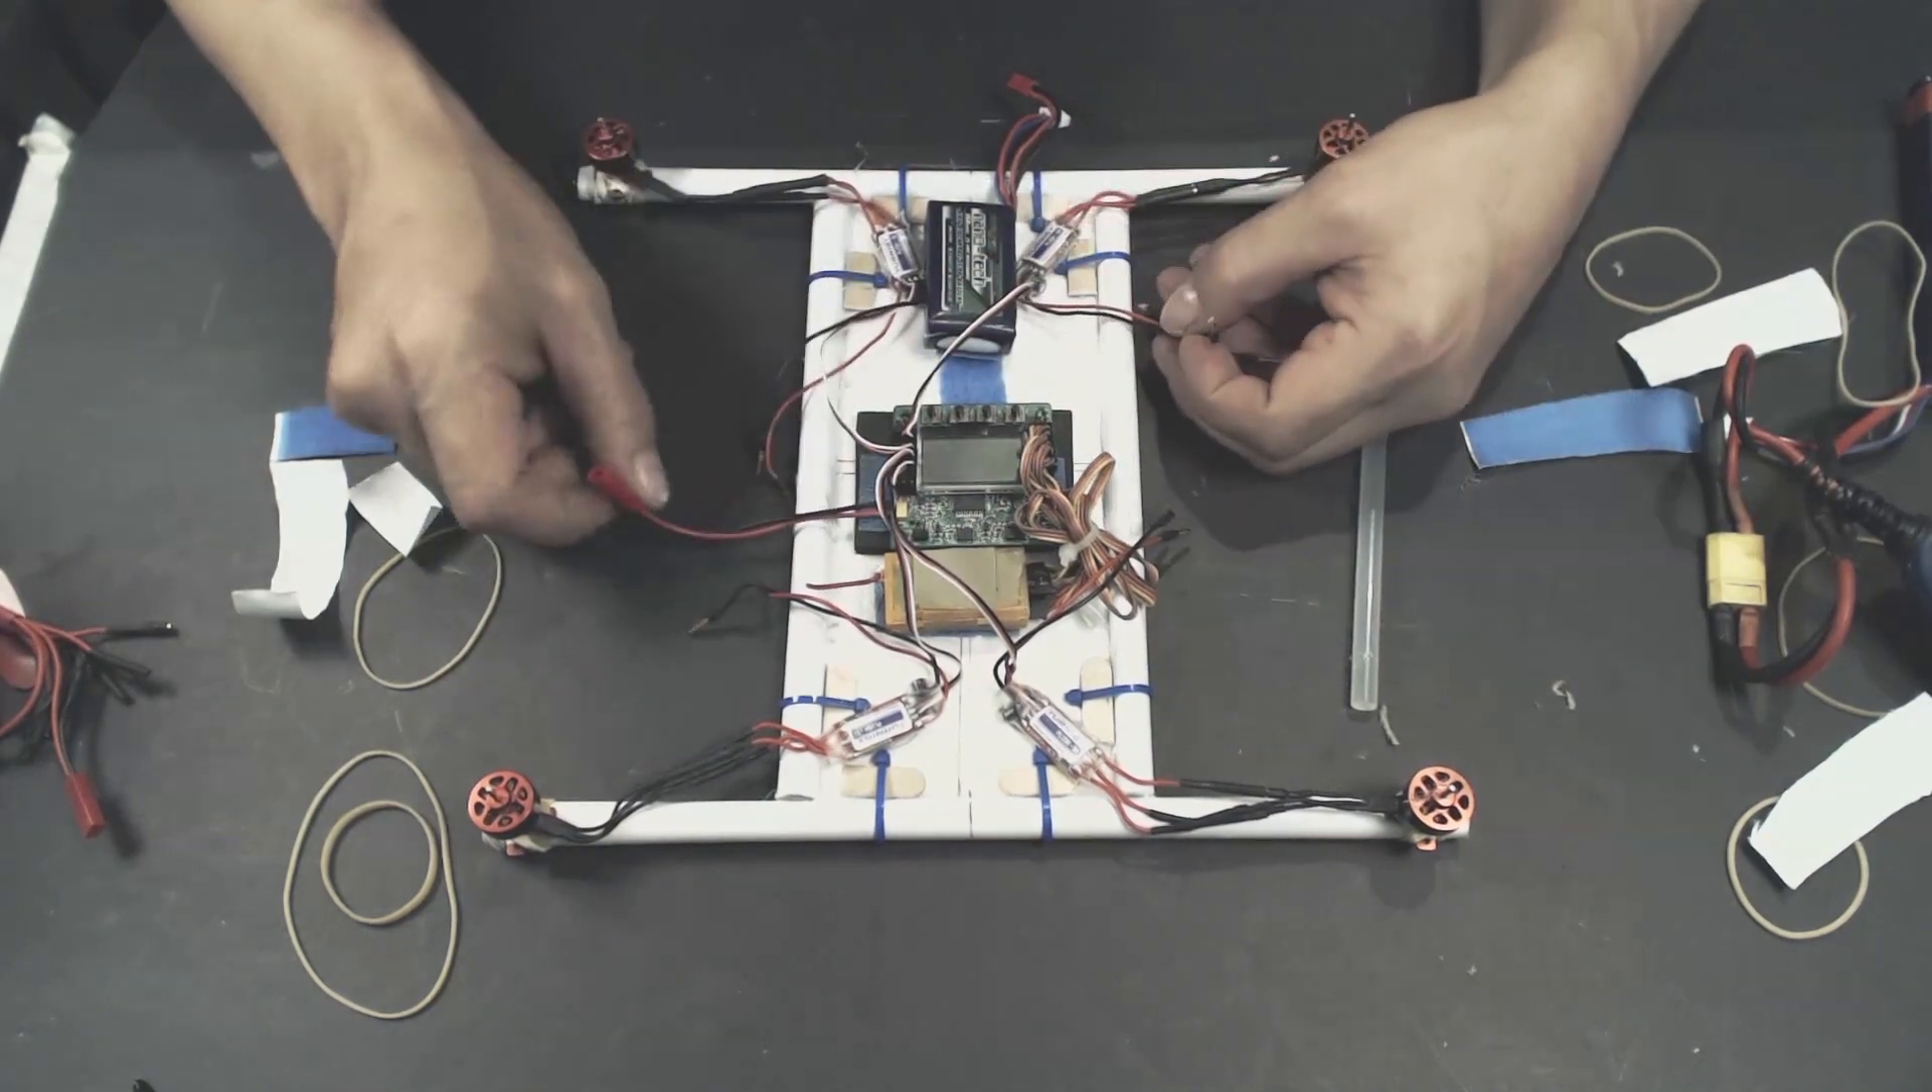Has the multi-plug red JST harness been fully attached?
No.